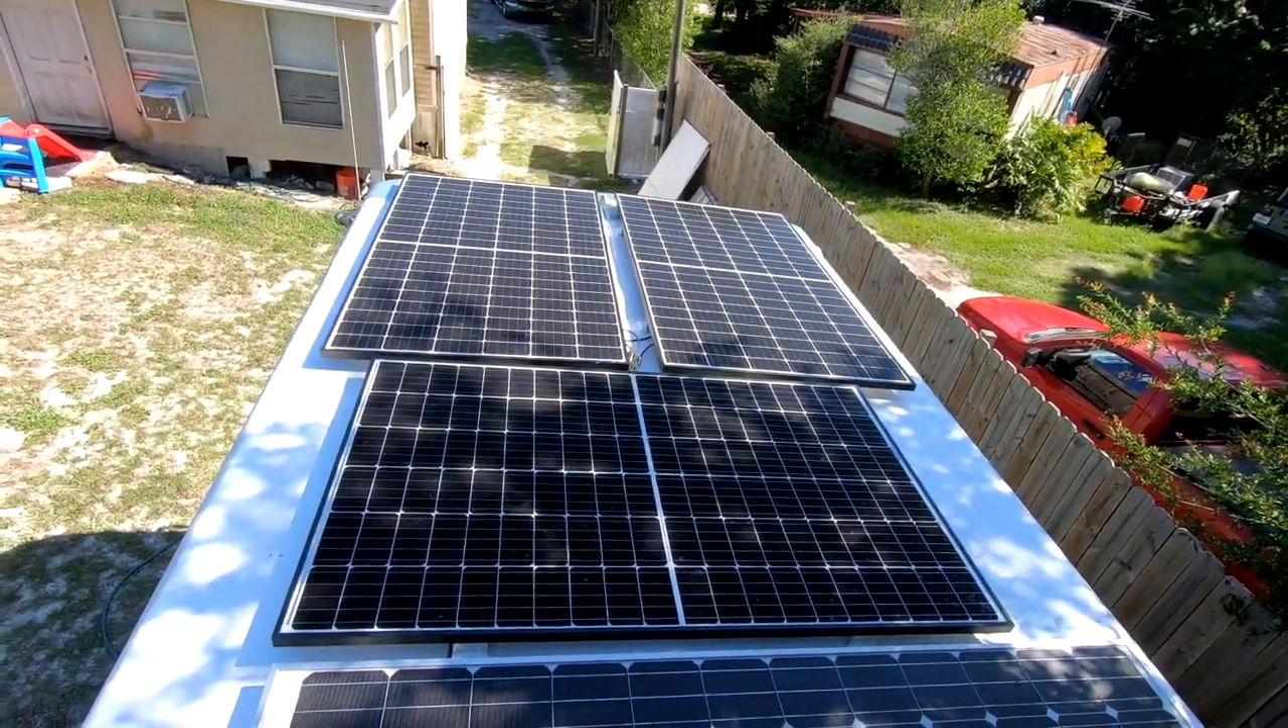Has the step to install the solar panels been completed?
Yes.